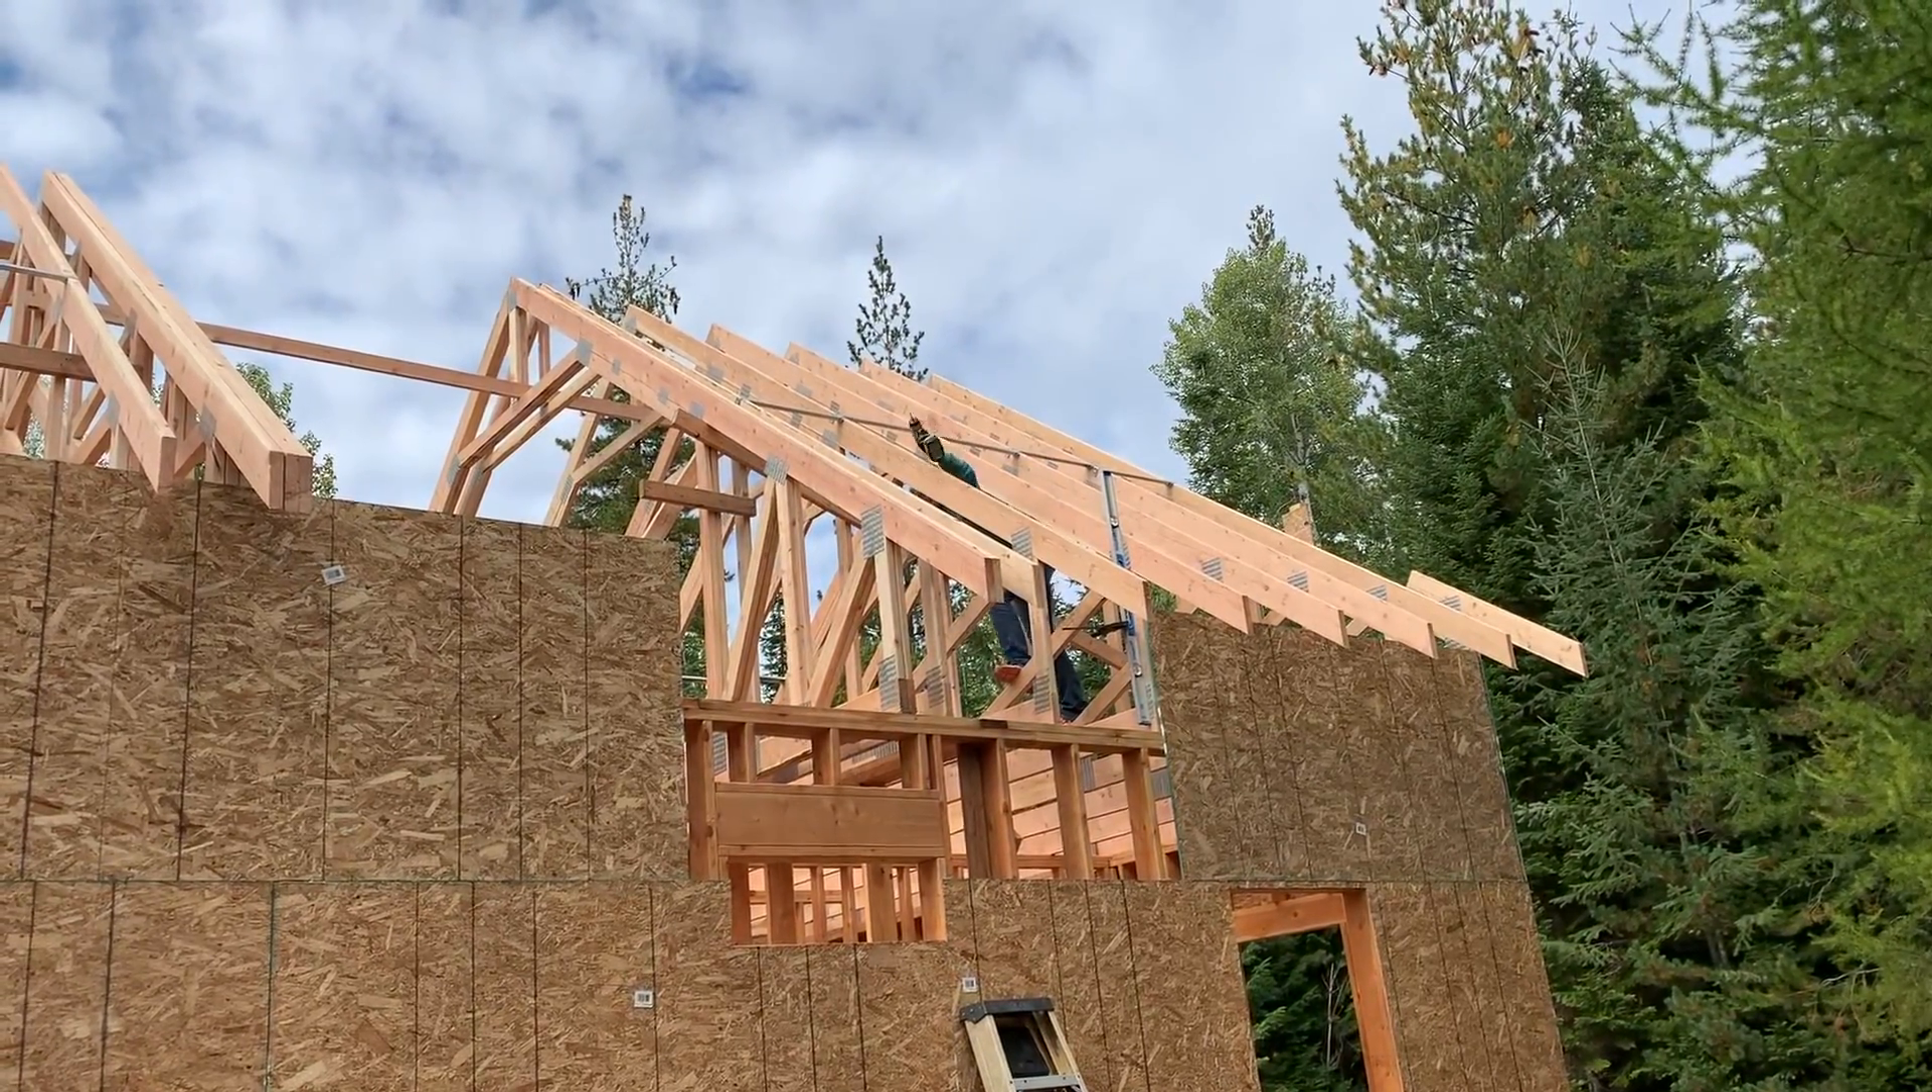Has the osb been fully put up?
No.